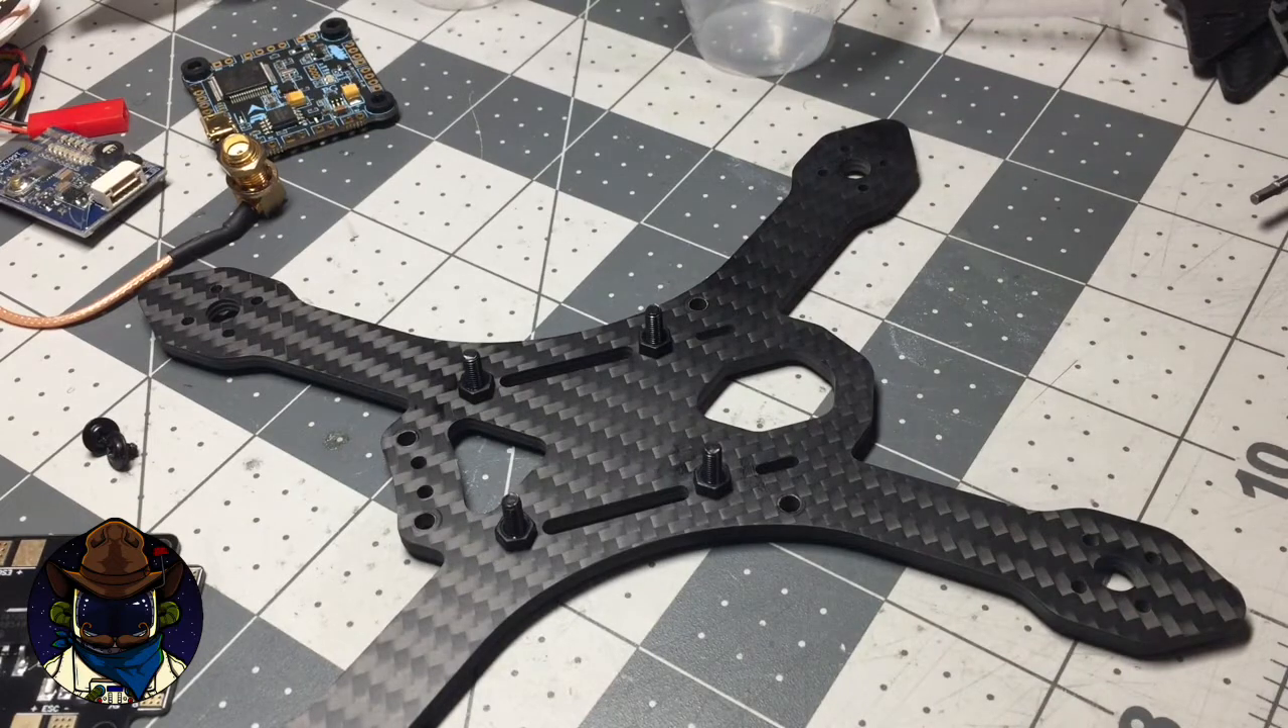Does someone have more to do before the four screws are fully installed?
No.